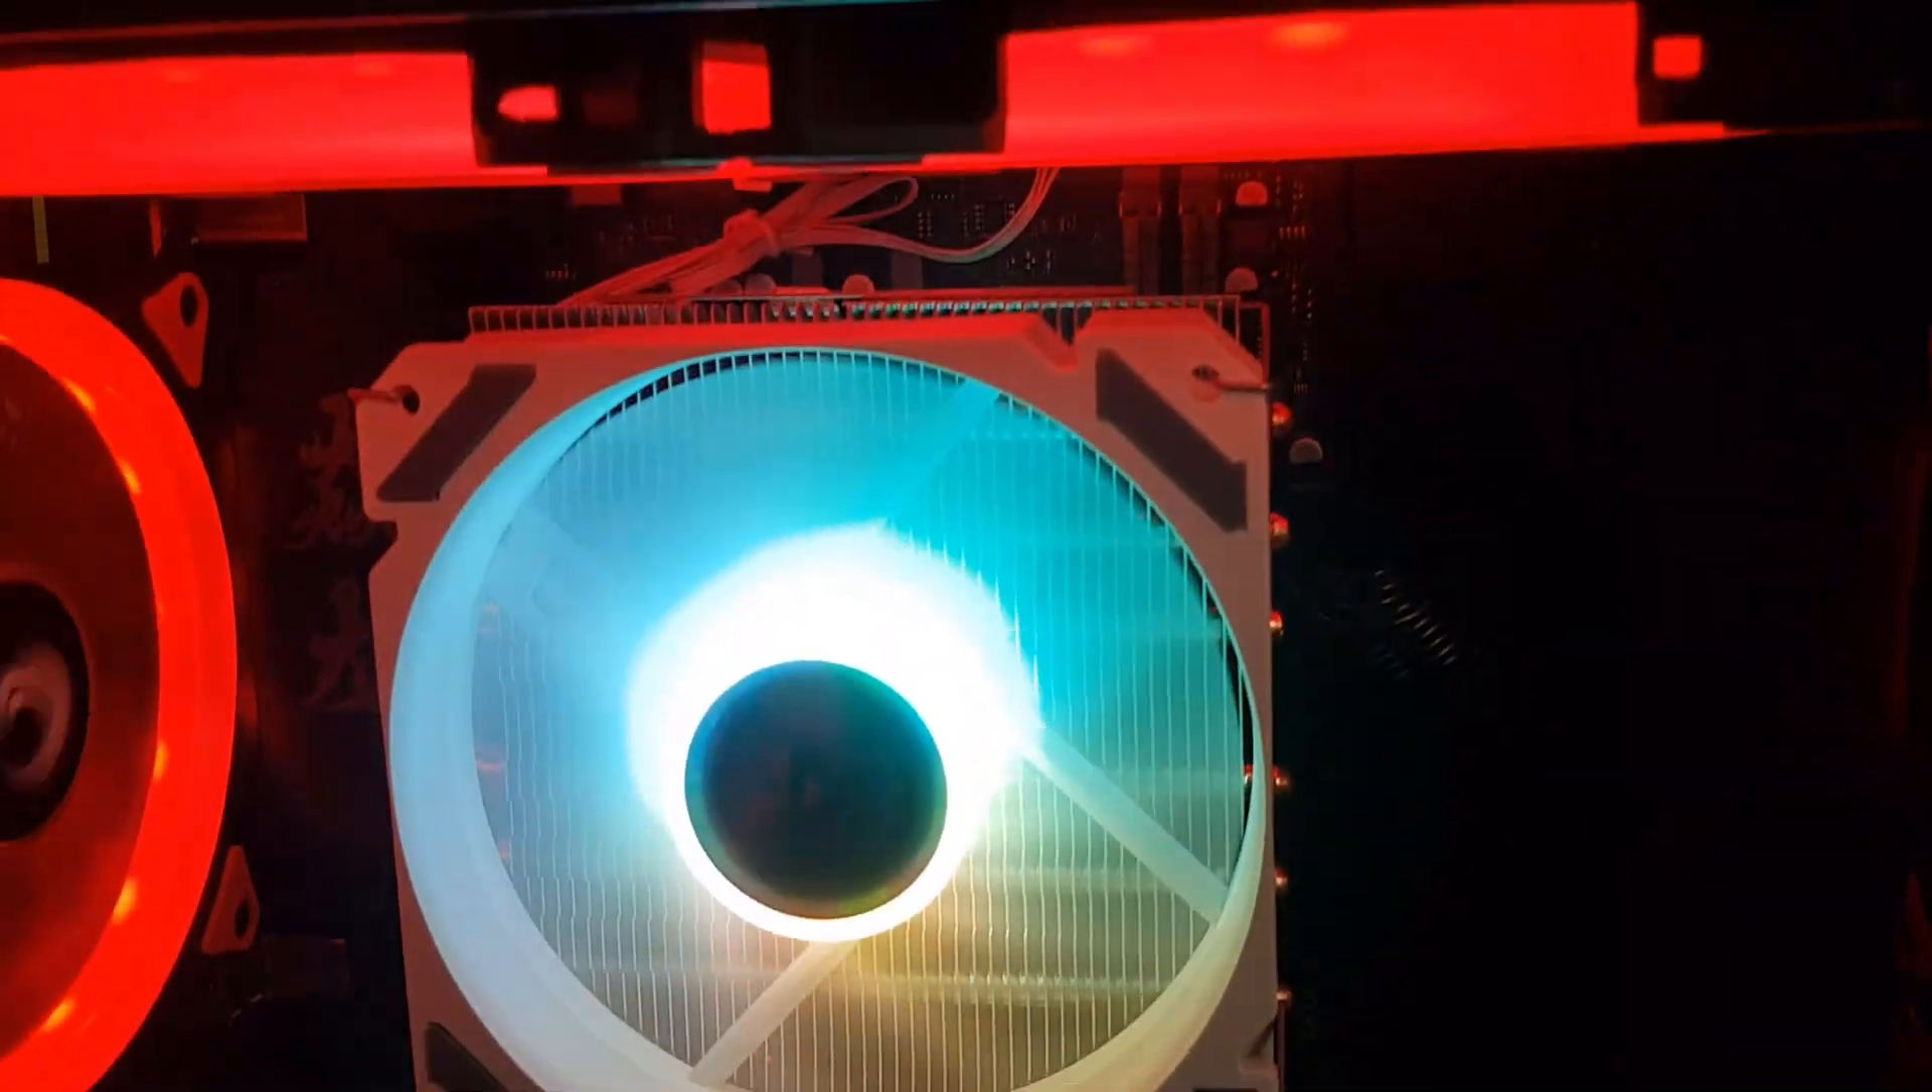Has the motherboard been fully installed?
Yes.